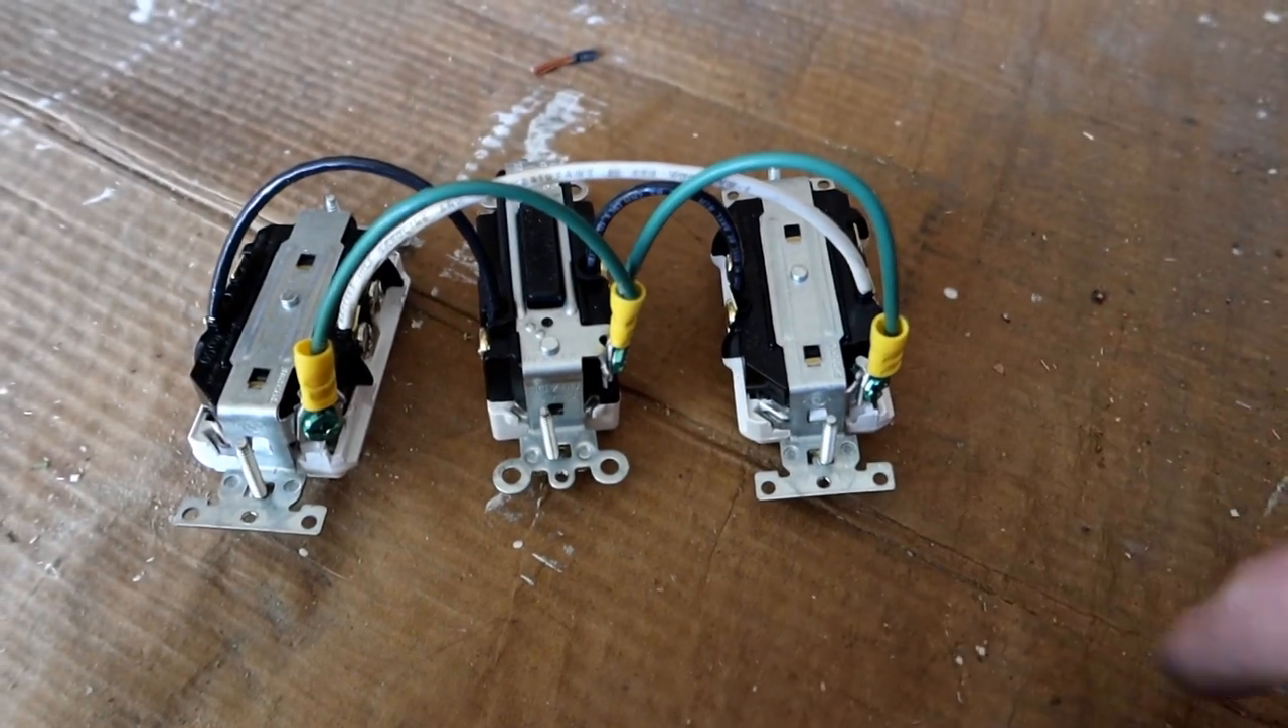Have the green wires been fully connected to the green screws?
Yes.